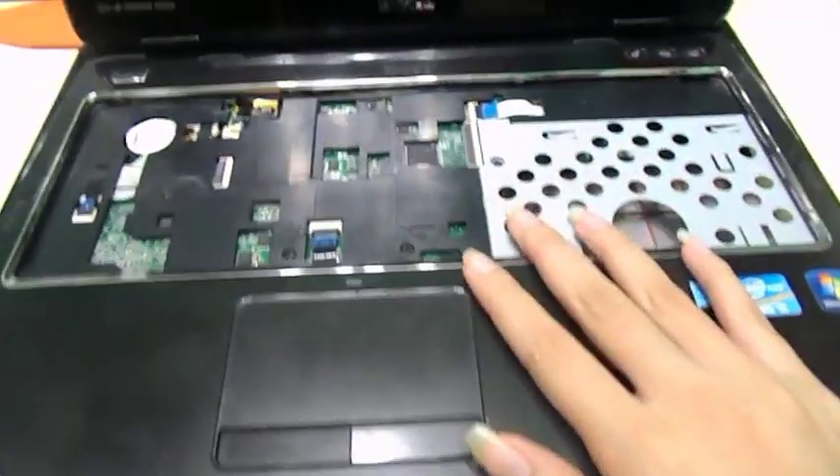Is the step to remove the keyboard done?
Yes.